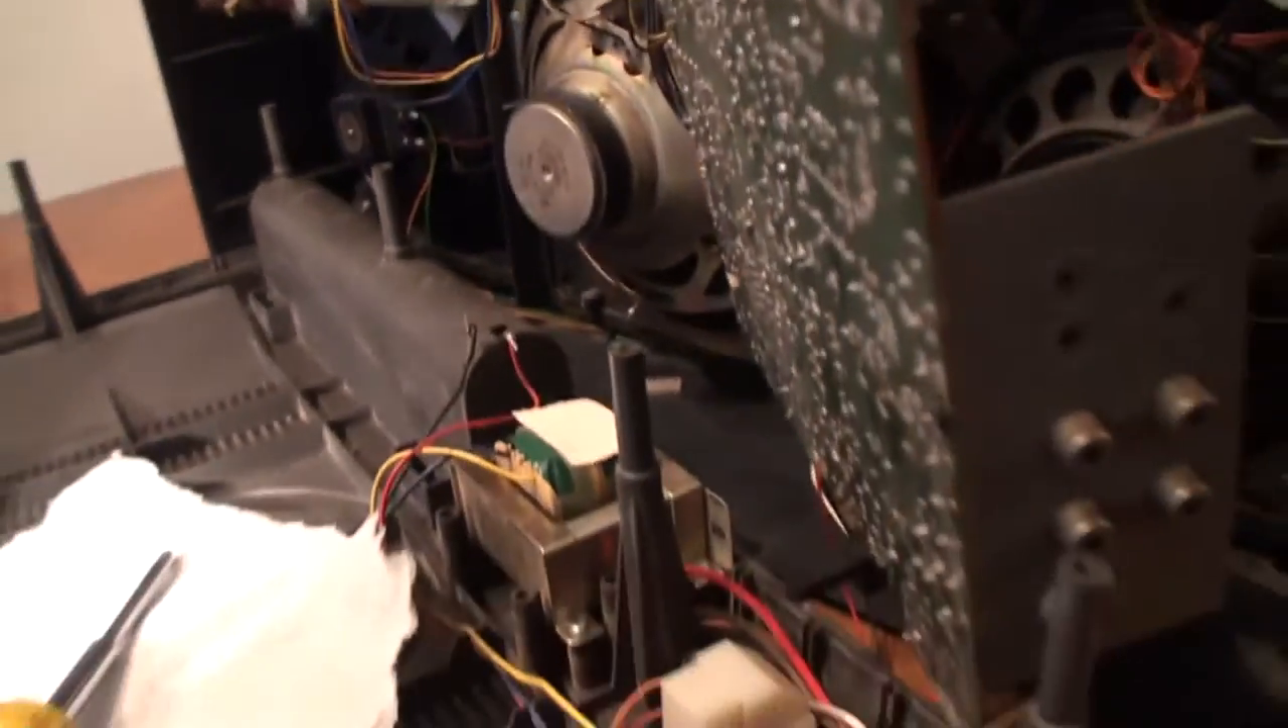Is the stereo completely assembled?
No.